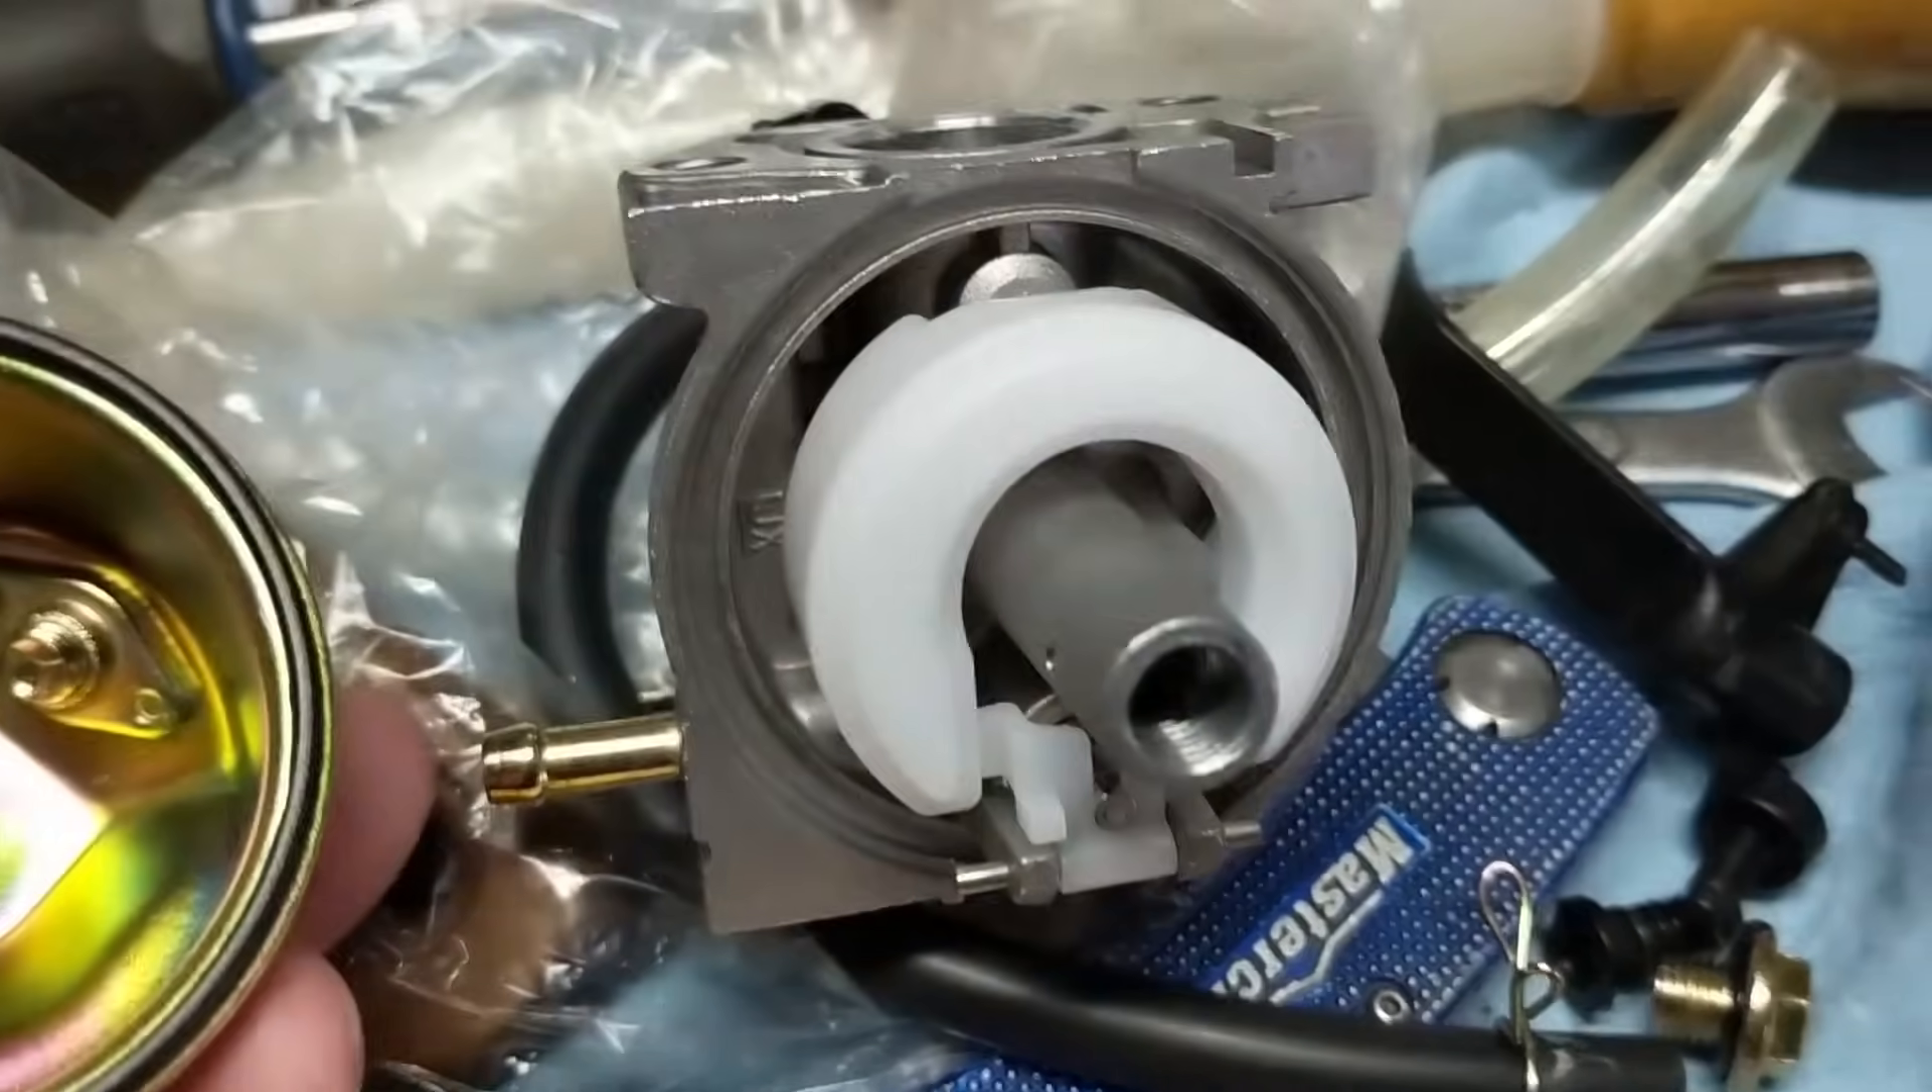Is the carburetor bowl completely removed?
Yes.